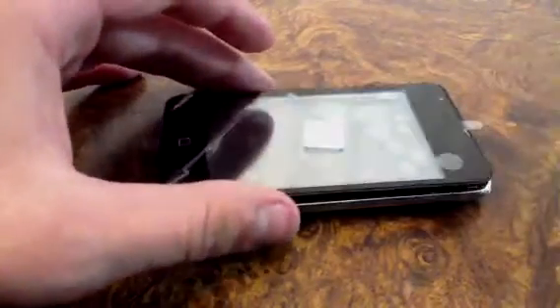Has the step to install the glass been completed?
No.